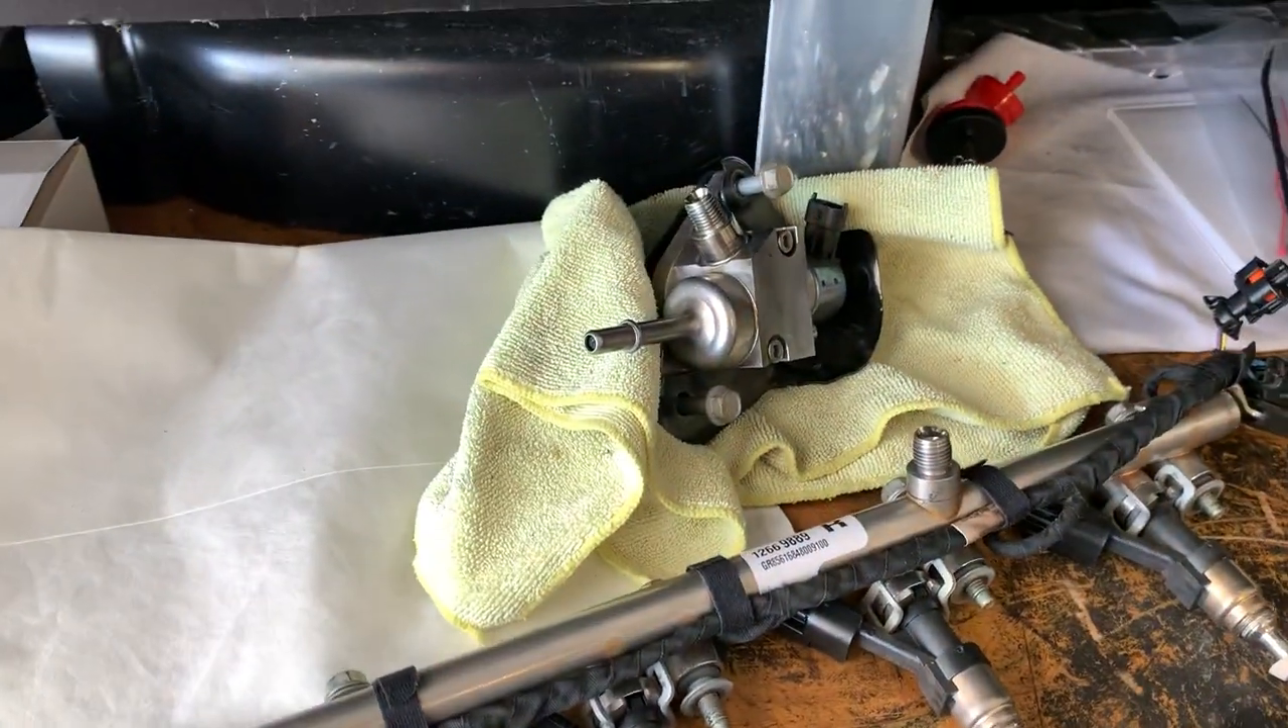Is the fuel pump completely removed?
Yes.